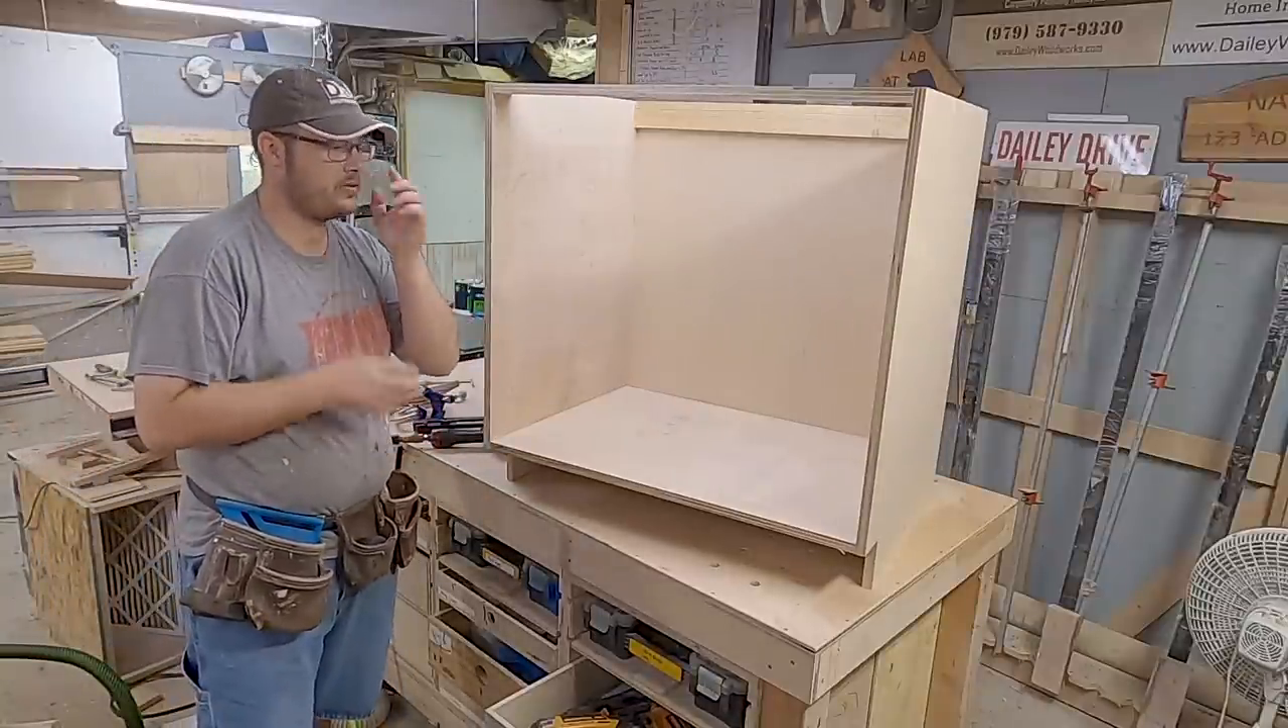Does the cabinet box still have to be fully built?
No.